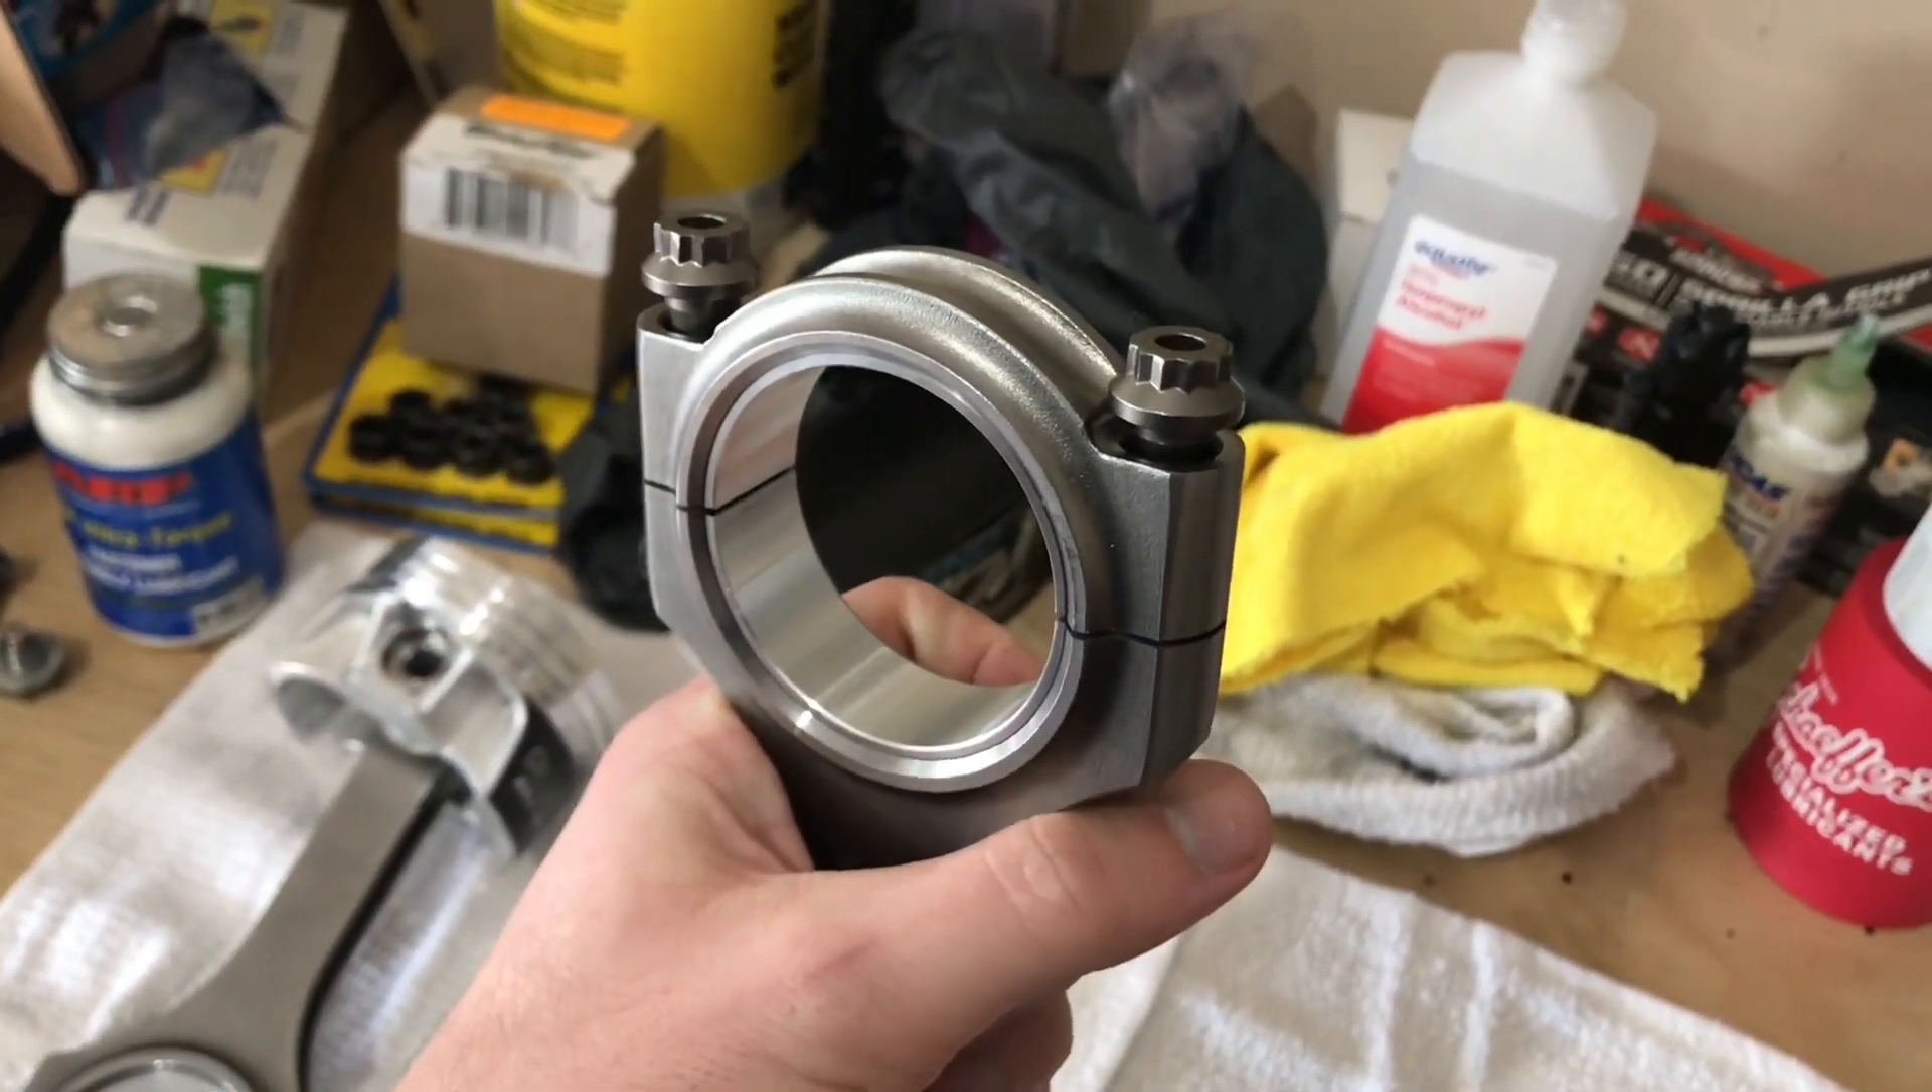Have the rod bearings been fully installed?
Yes.